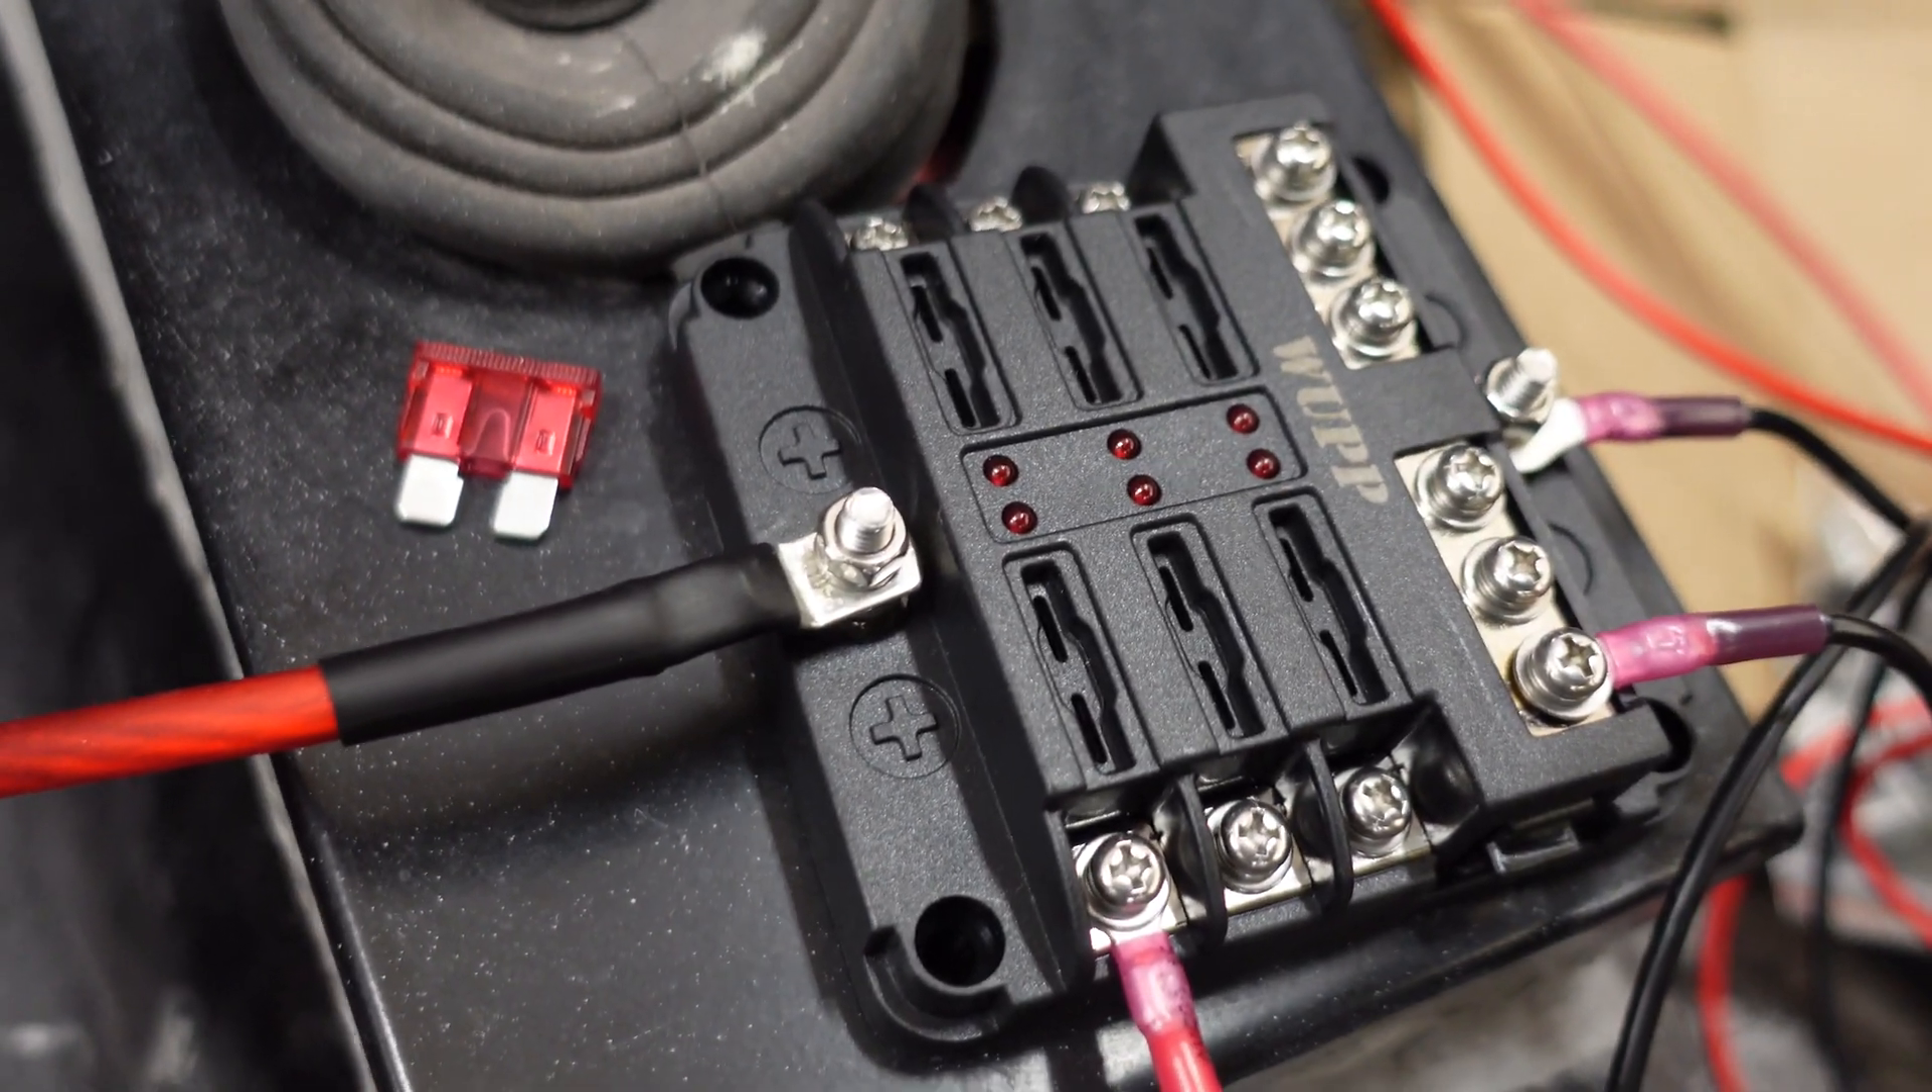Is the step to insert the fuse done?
No.